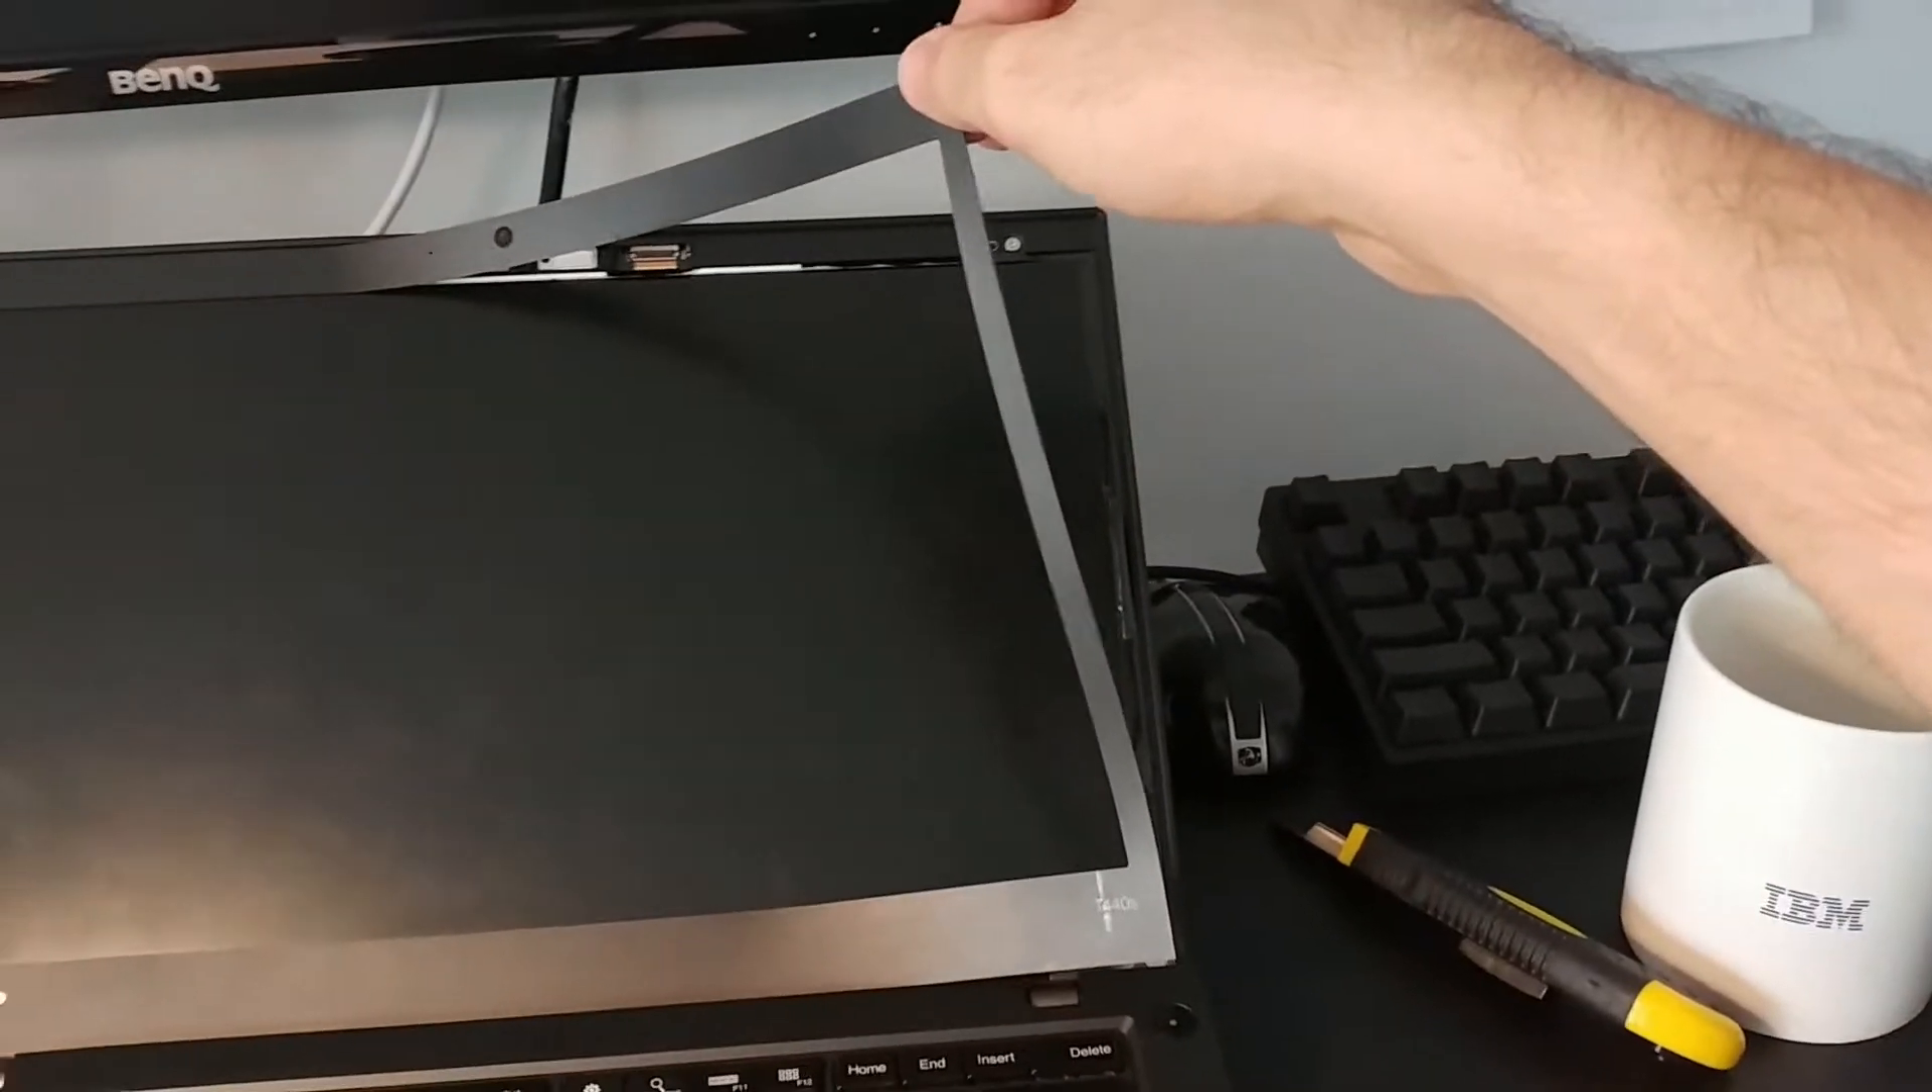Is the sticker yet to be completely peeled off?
Yes.